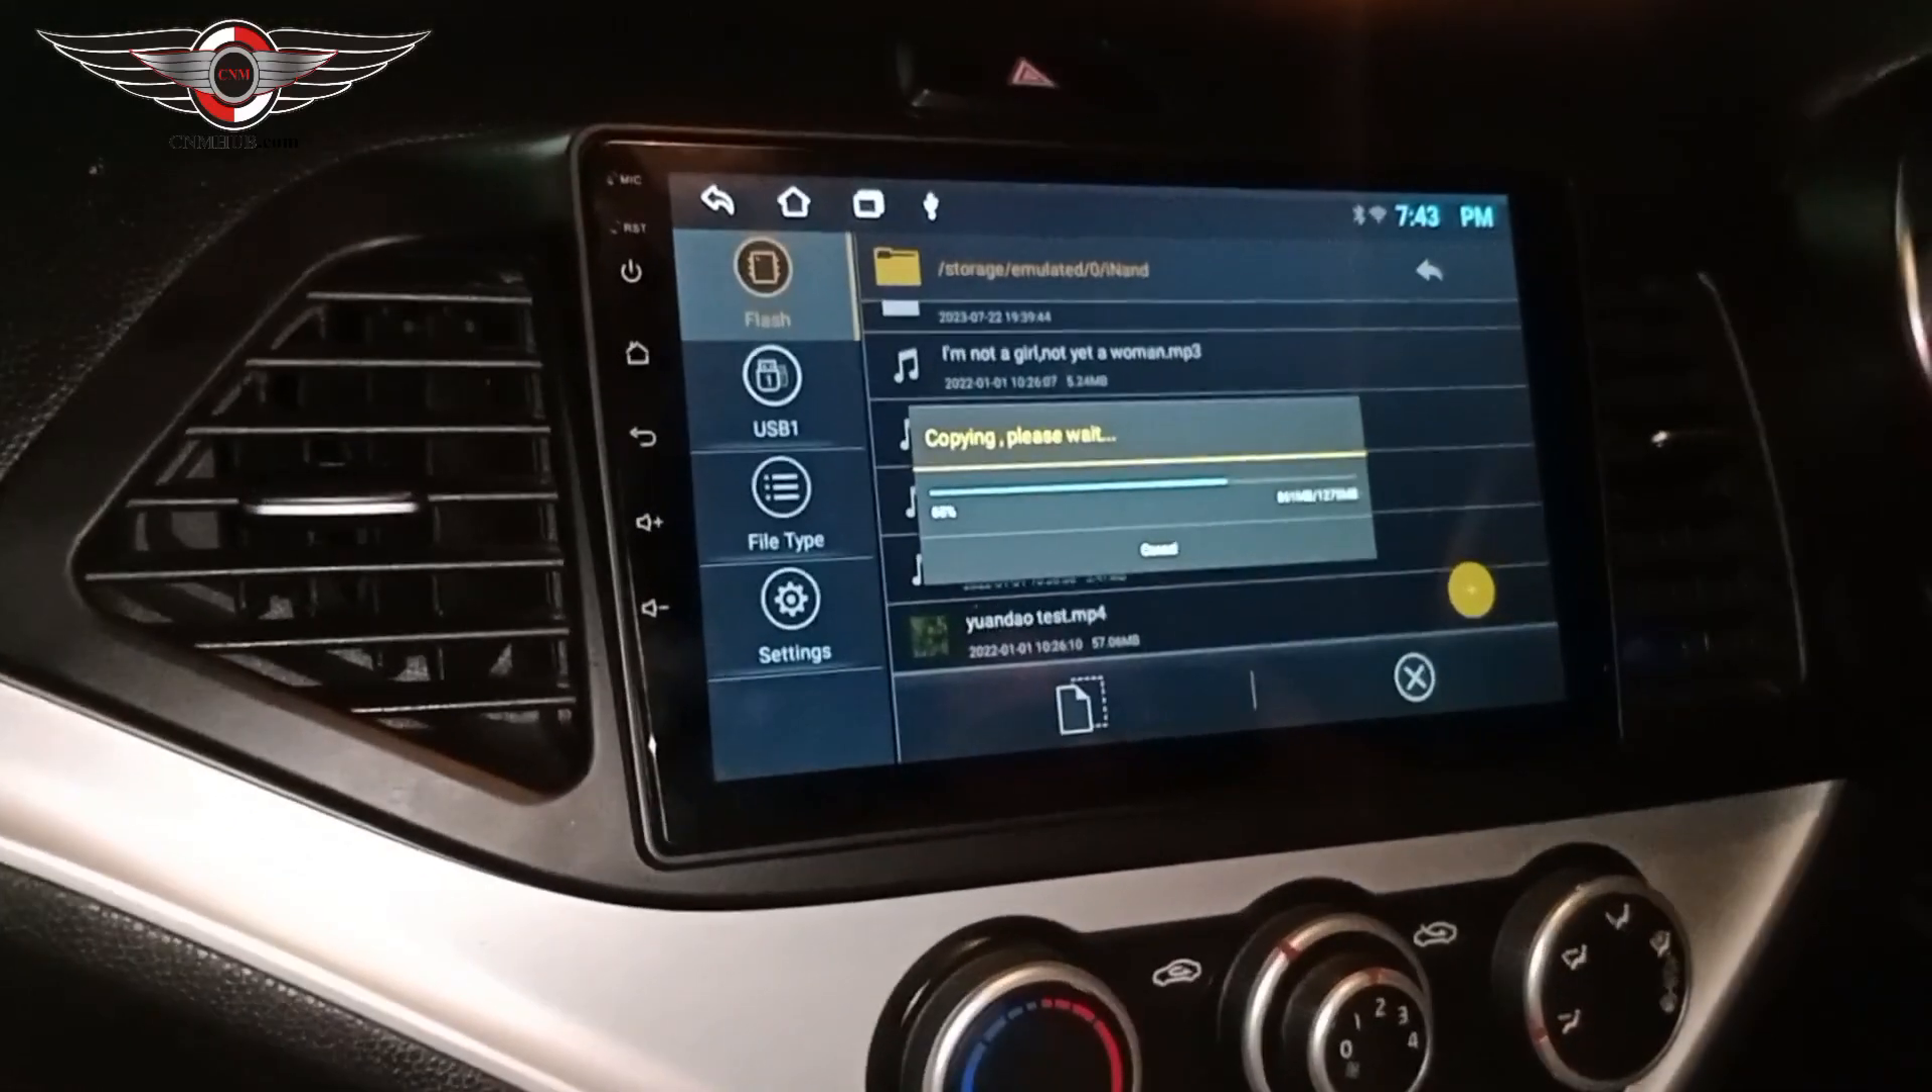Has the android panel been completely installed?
Yes.